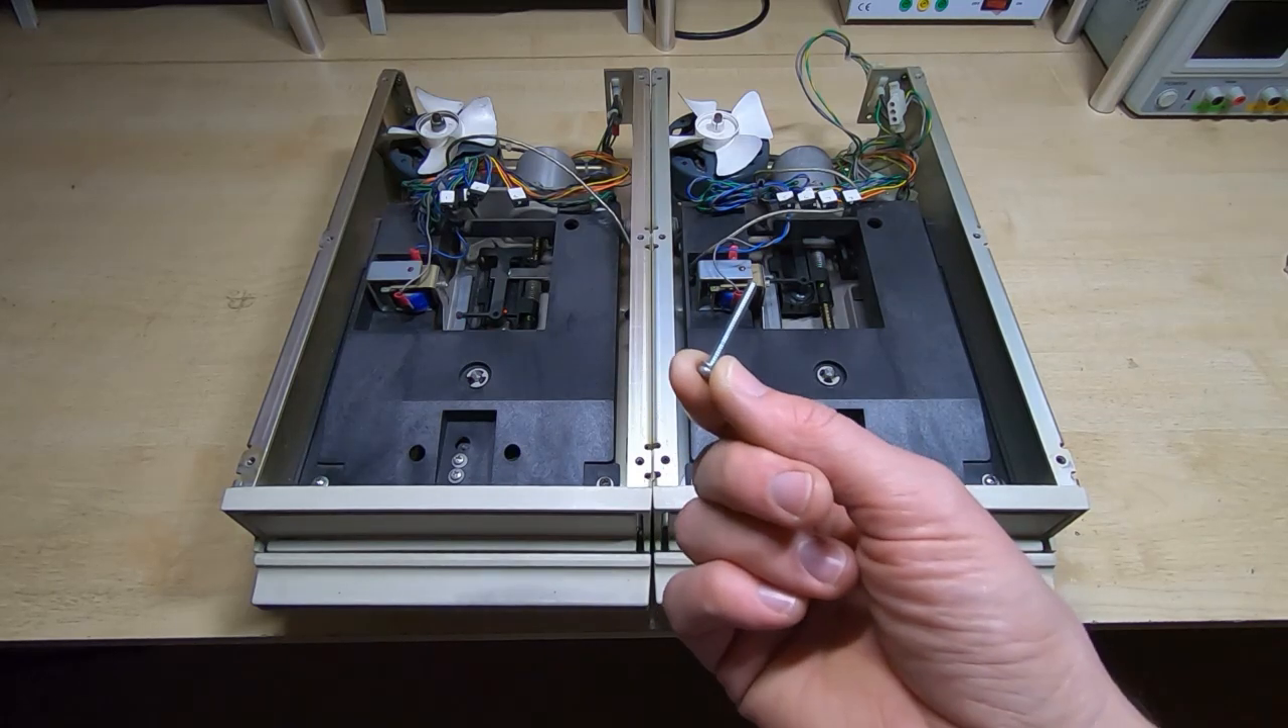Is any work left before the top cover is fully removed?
No.